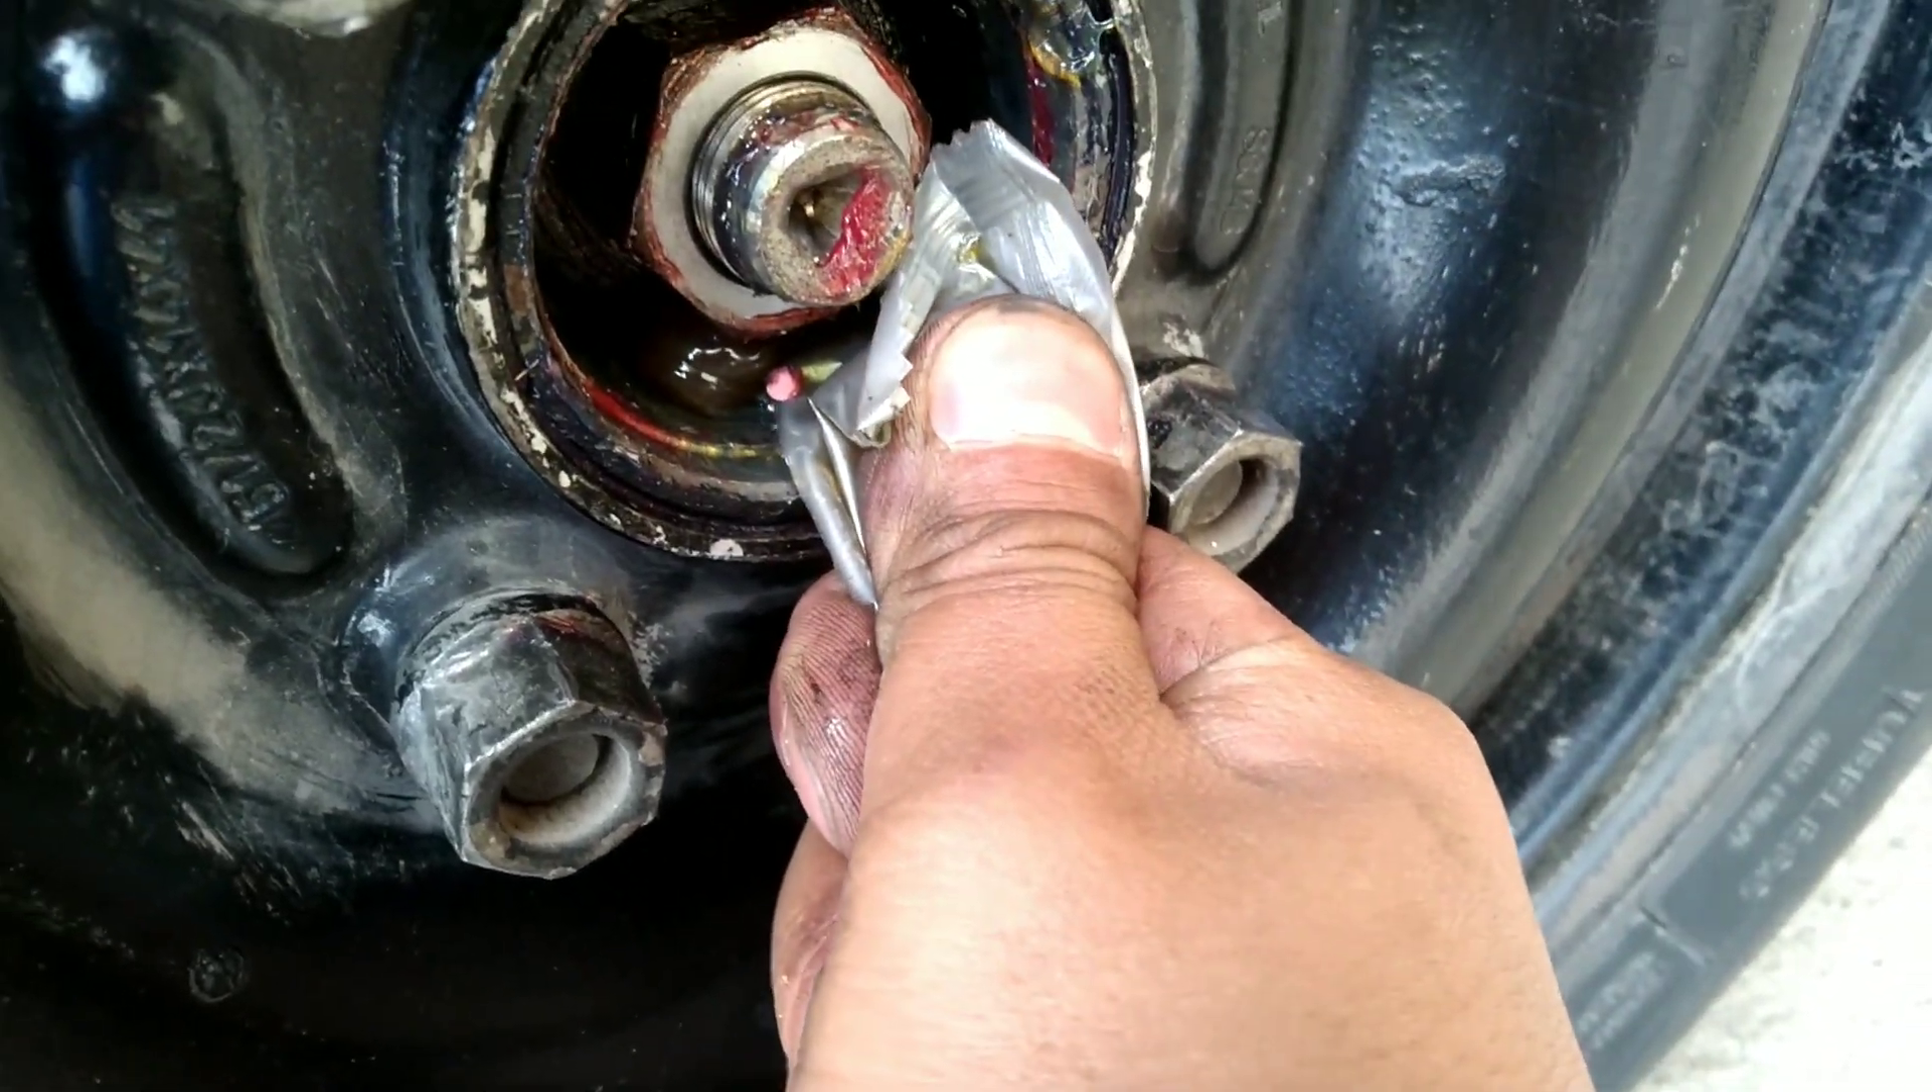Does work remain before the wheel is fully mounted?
No.